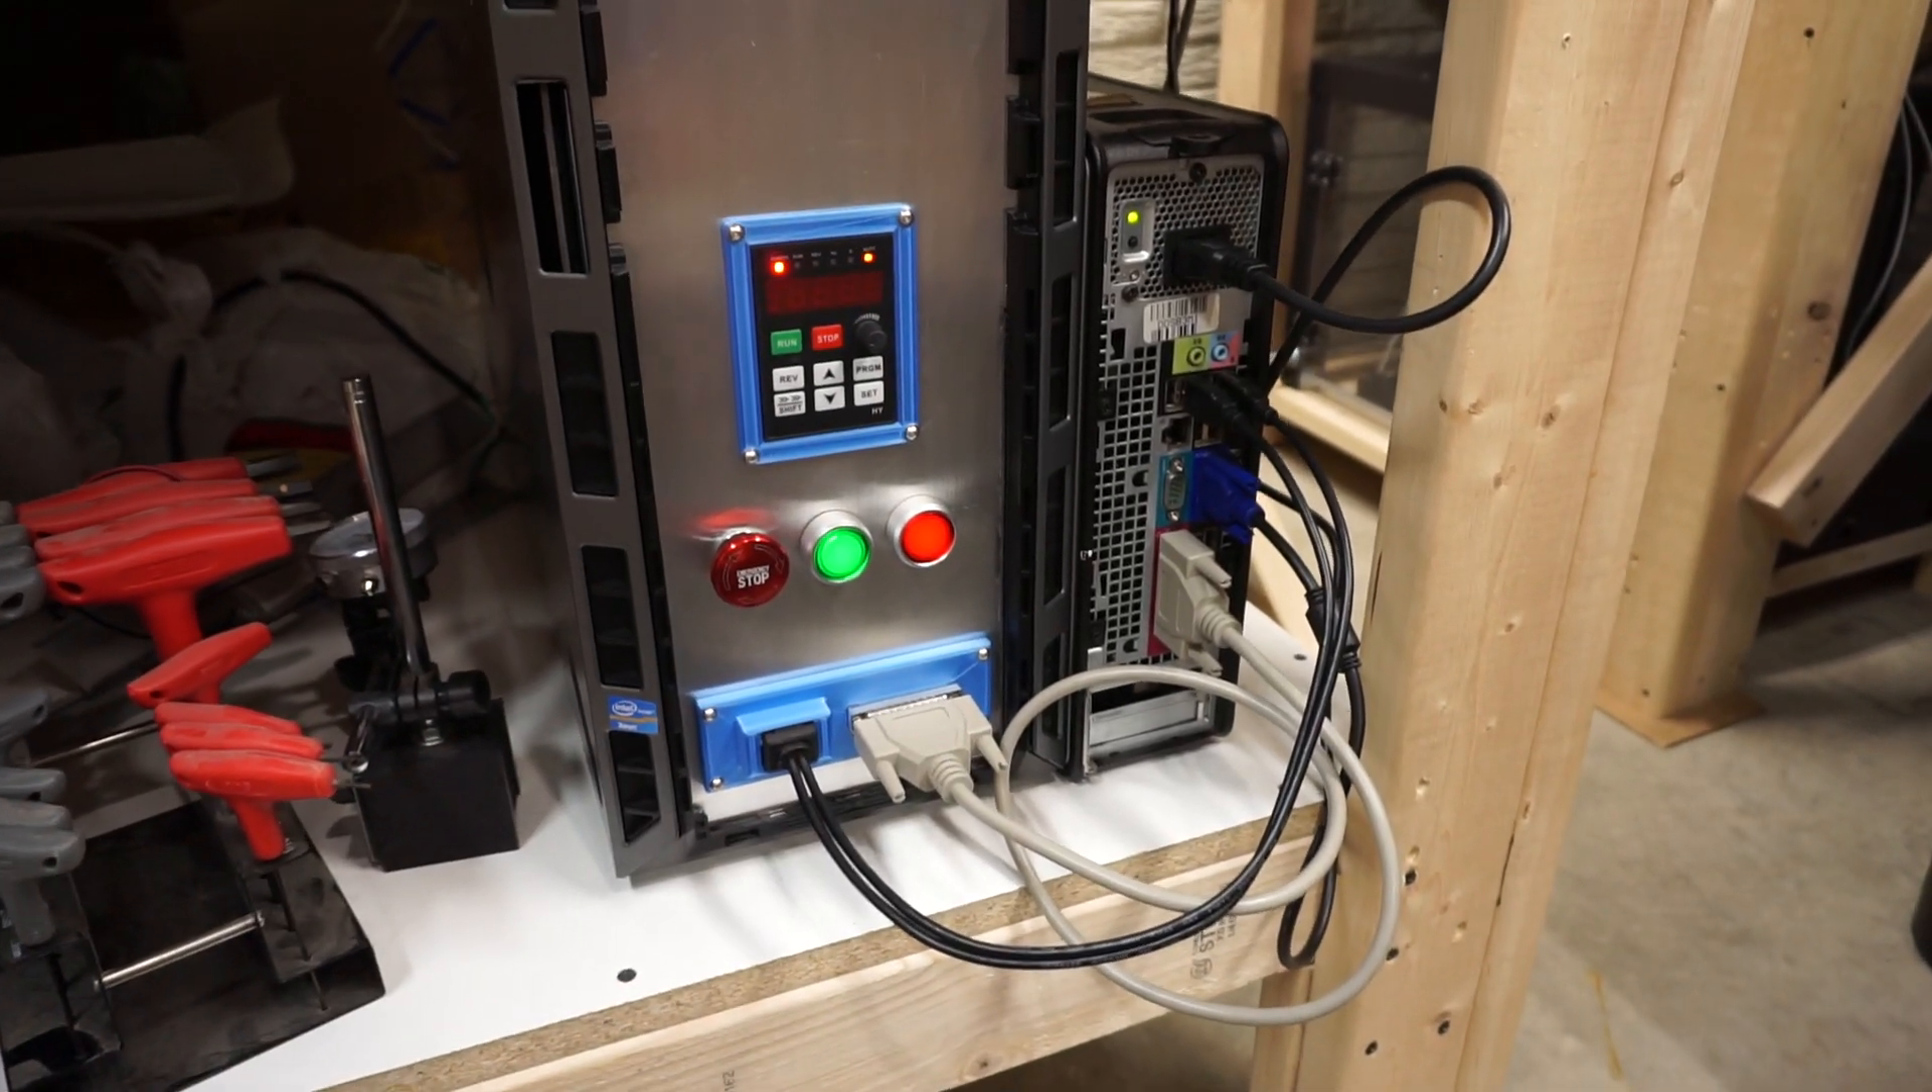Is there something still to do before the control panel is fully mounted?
No.